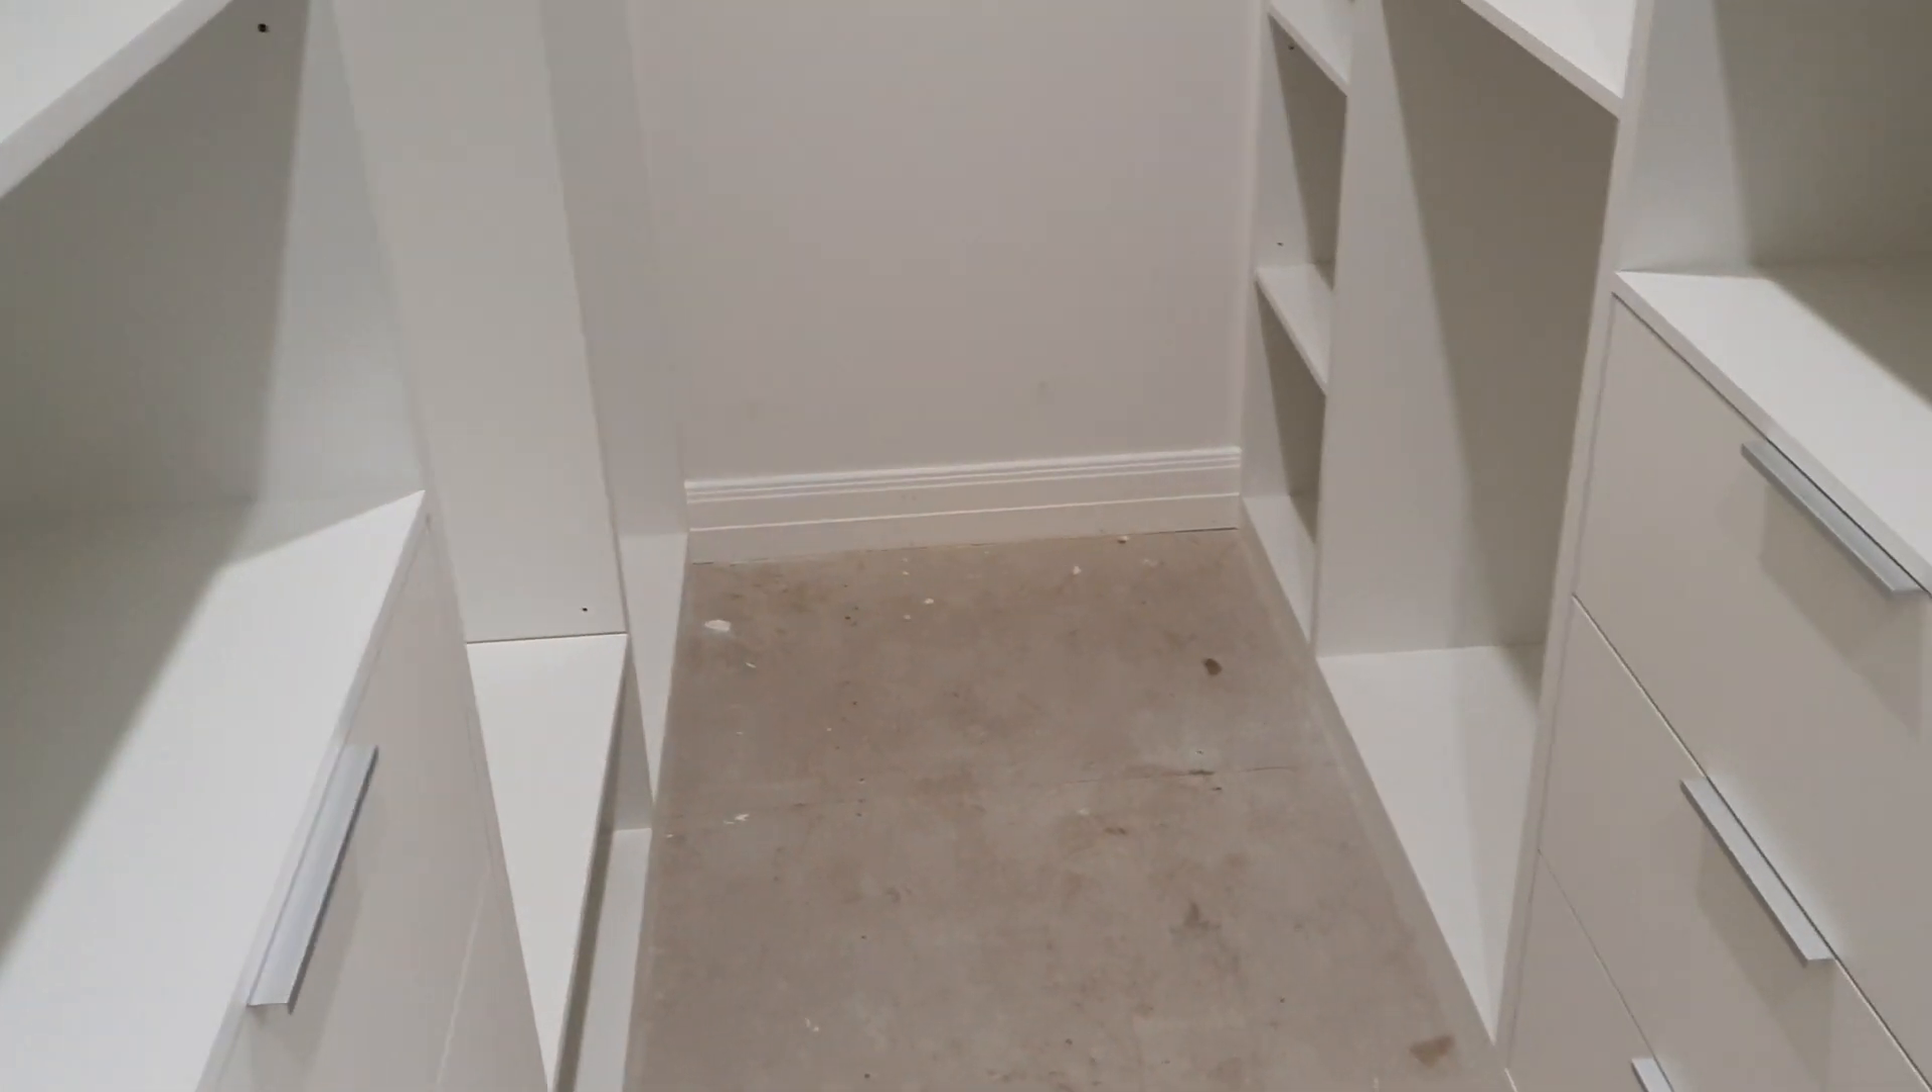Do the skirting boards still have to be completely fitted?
No.